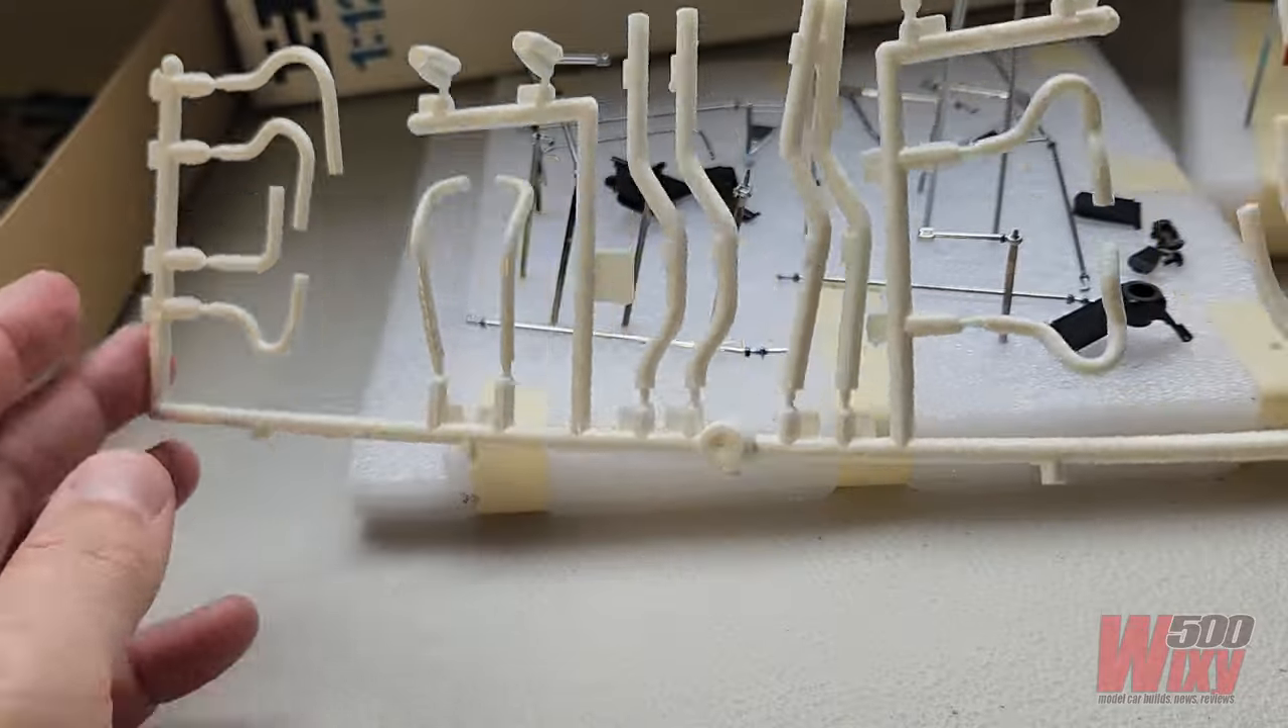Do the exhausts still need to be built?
Yes.